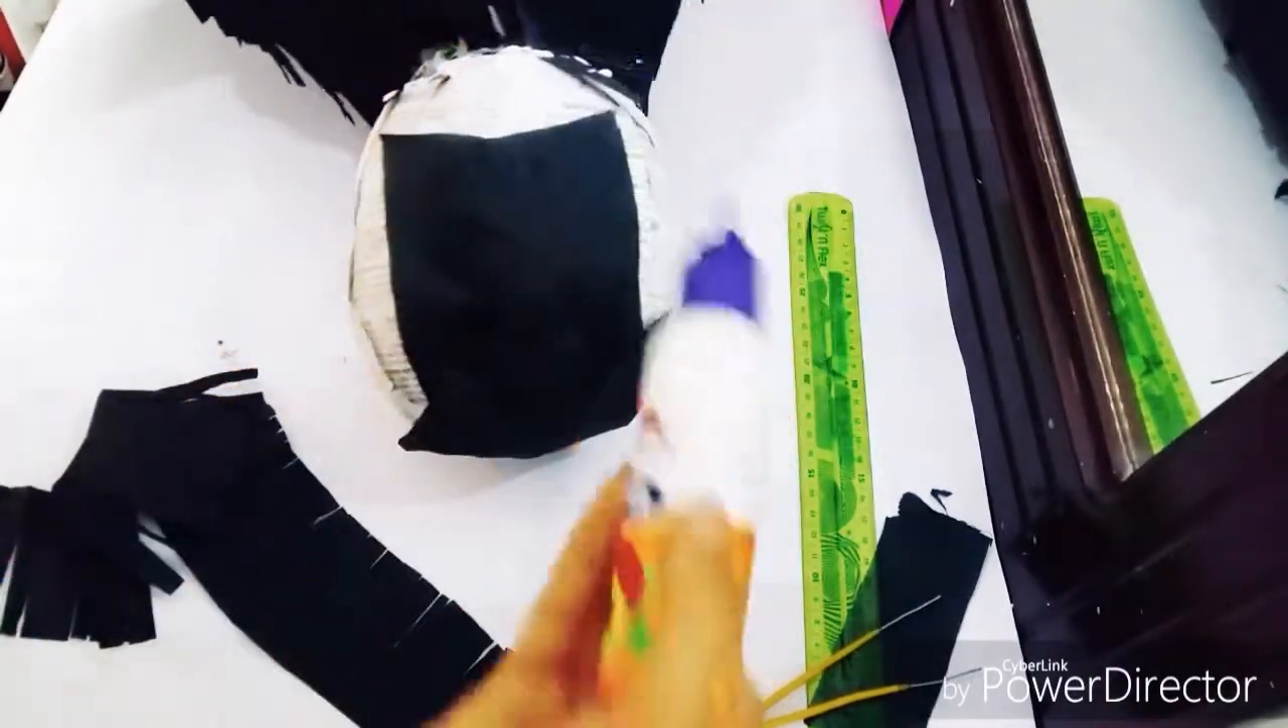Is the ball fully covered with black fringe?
No.